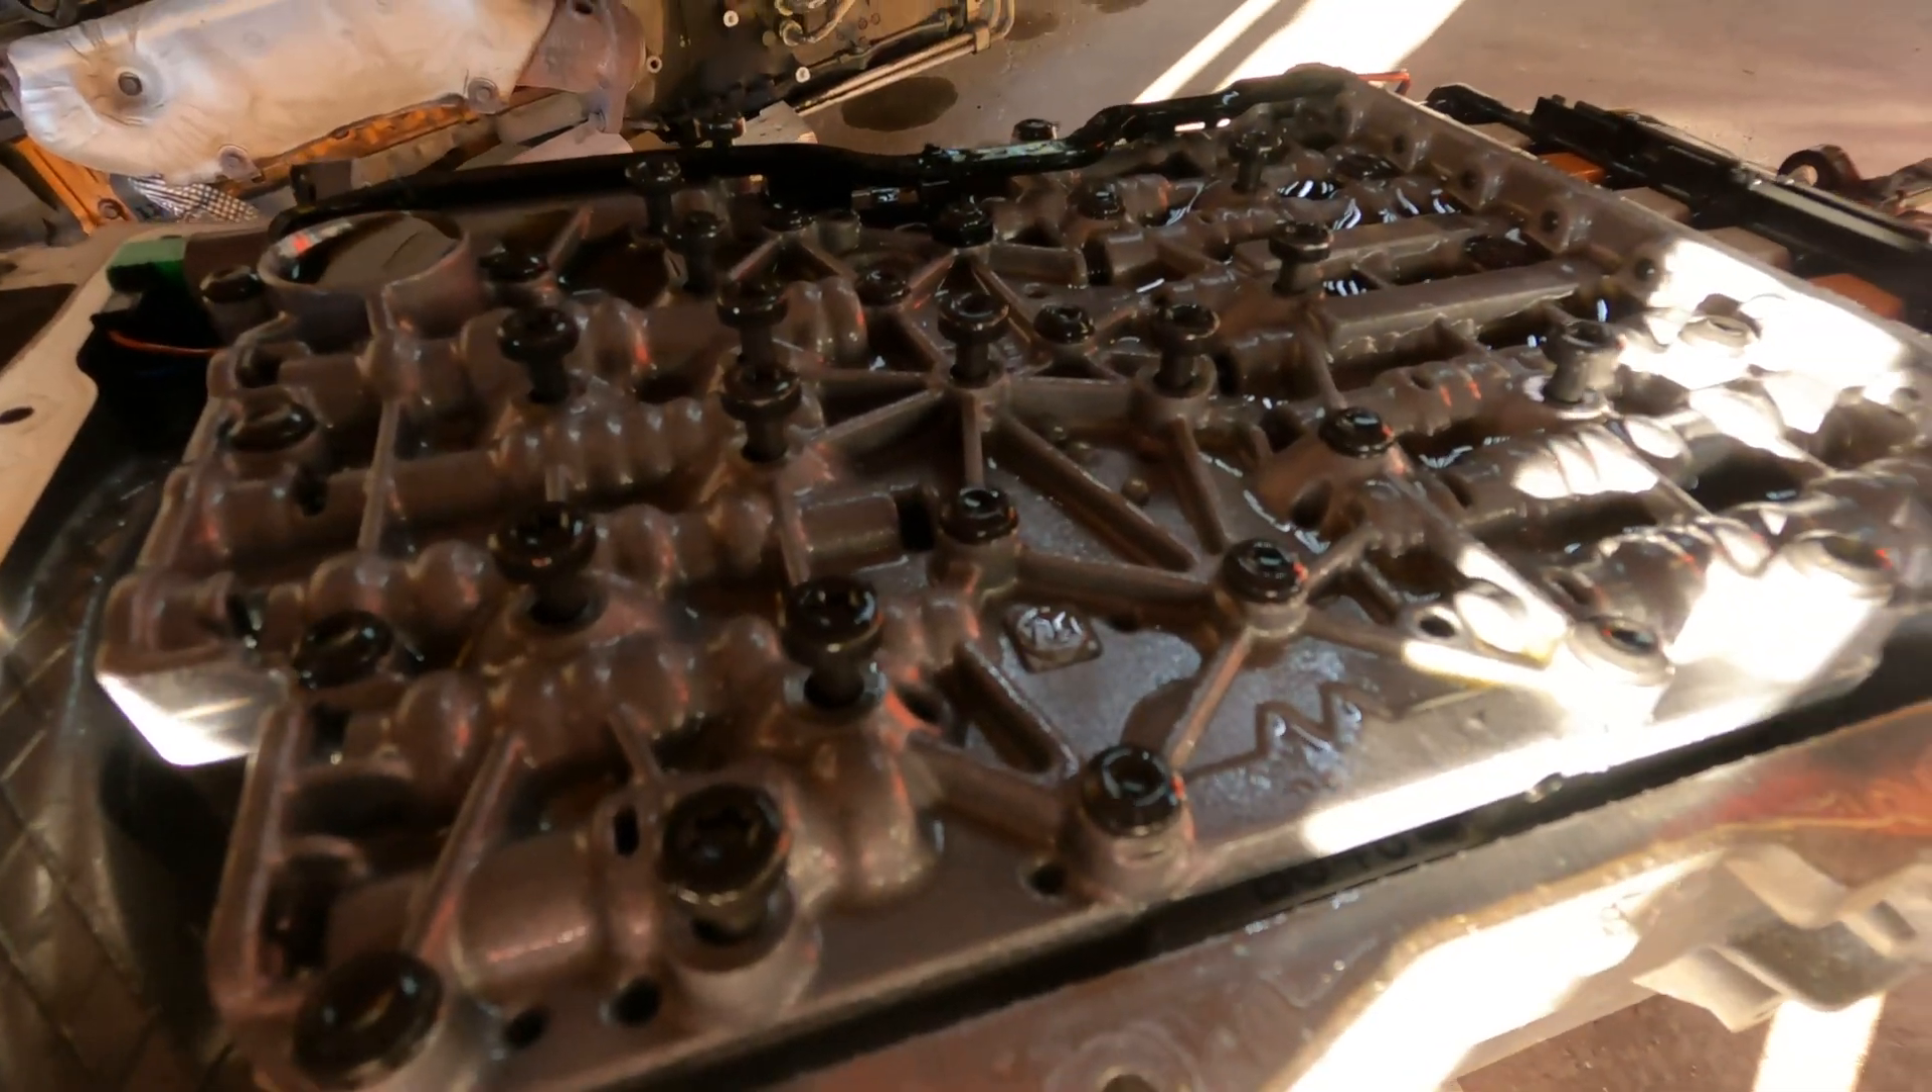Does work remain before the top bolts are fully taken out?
Yes.